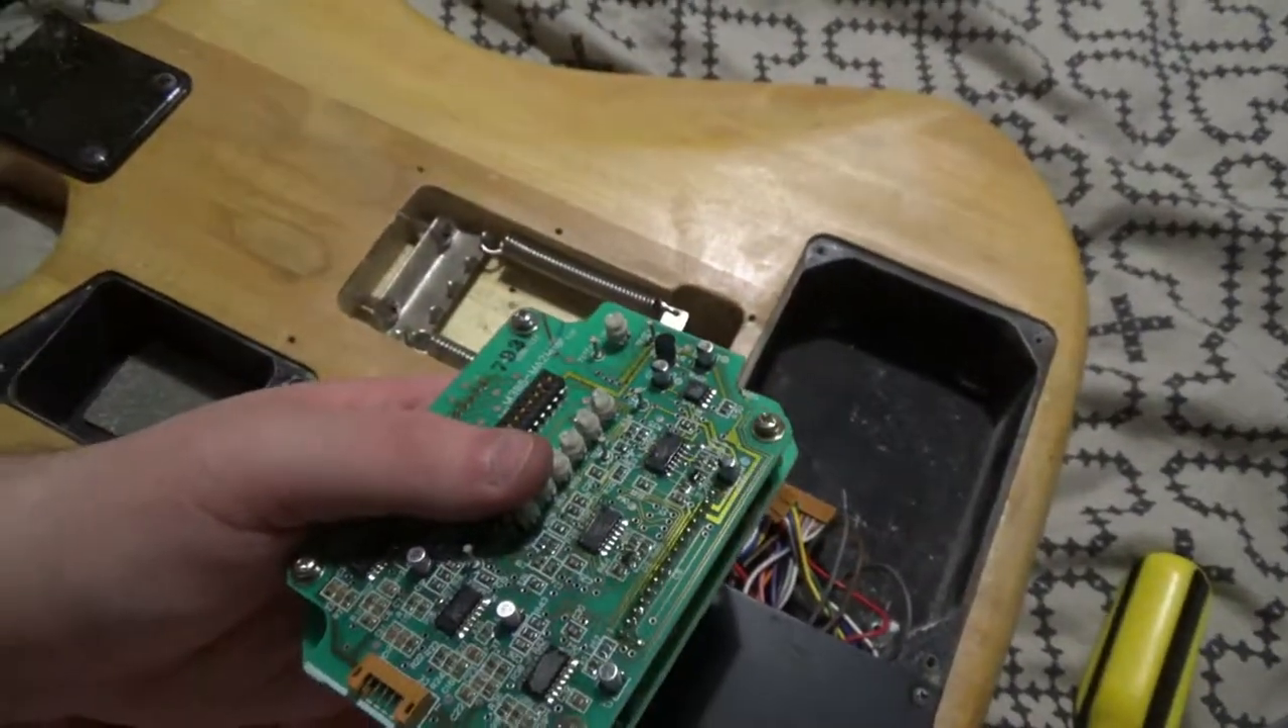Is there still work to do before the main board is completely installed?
Yes.